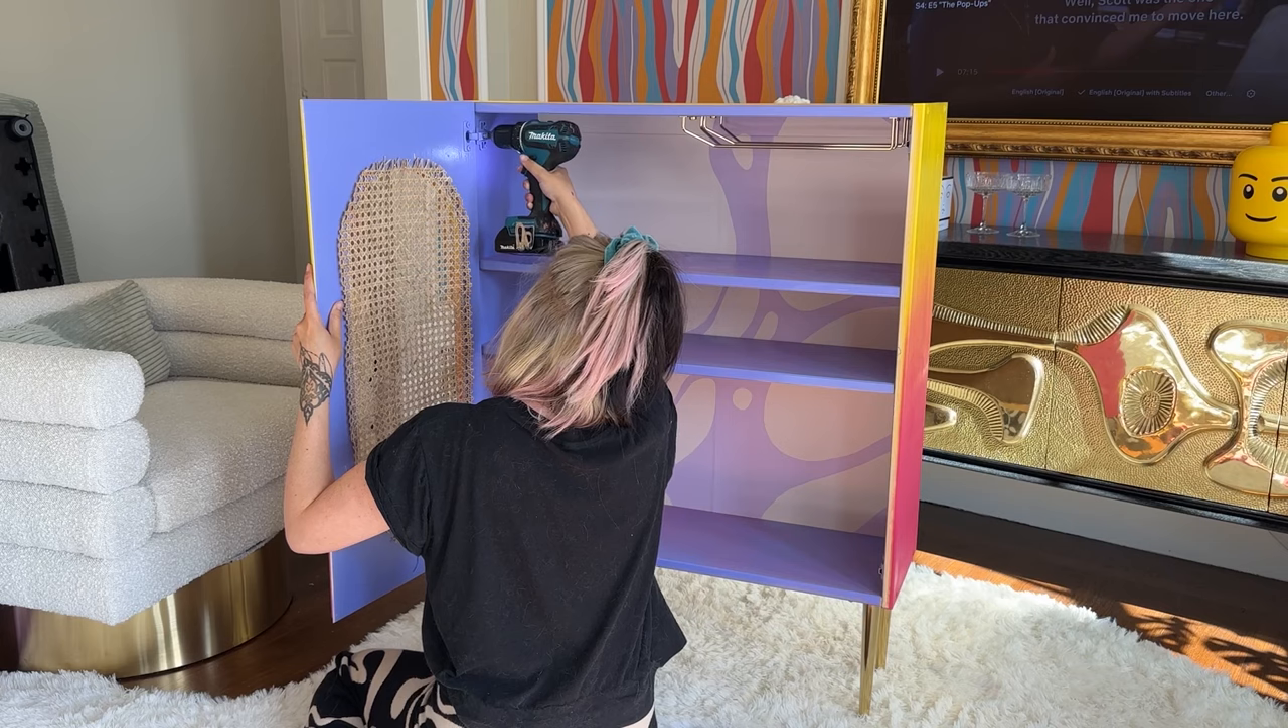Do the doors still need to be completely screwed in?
Yes.